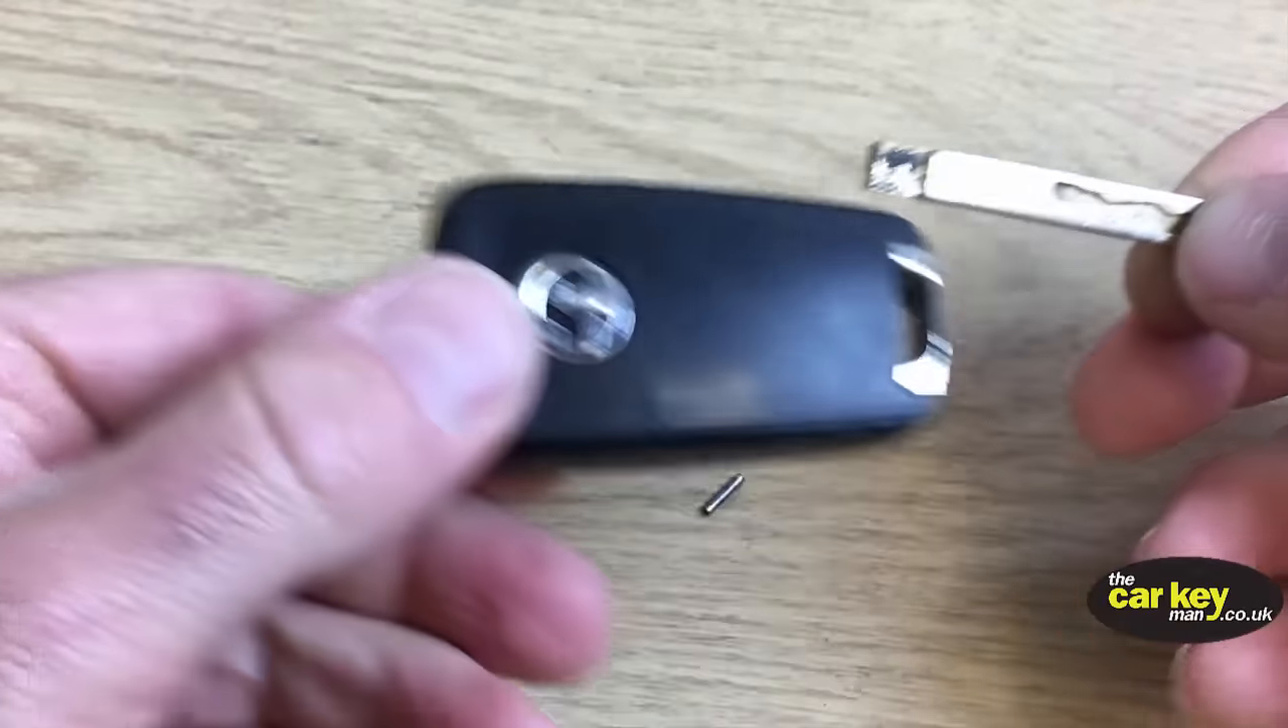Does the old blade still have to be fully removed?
No.